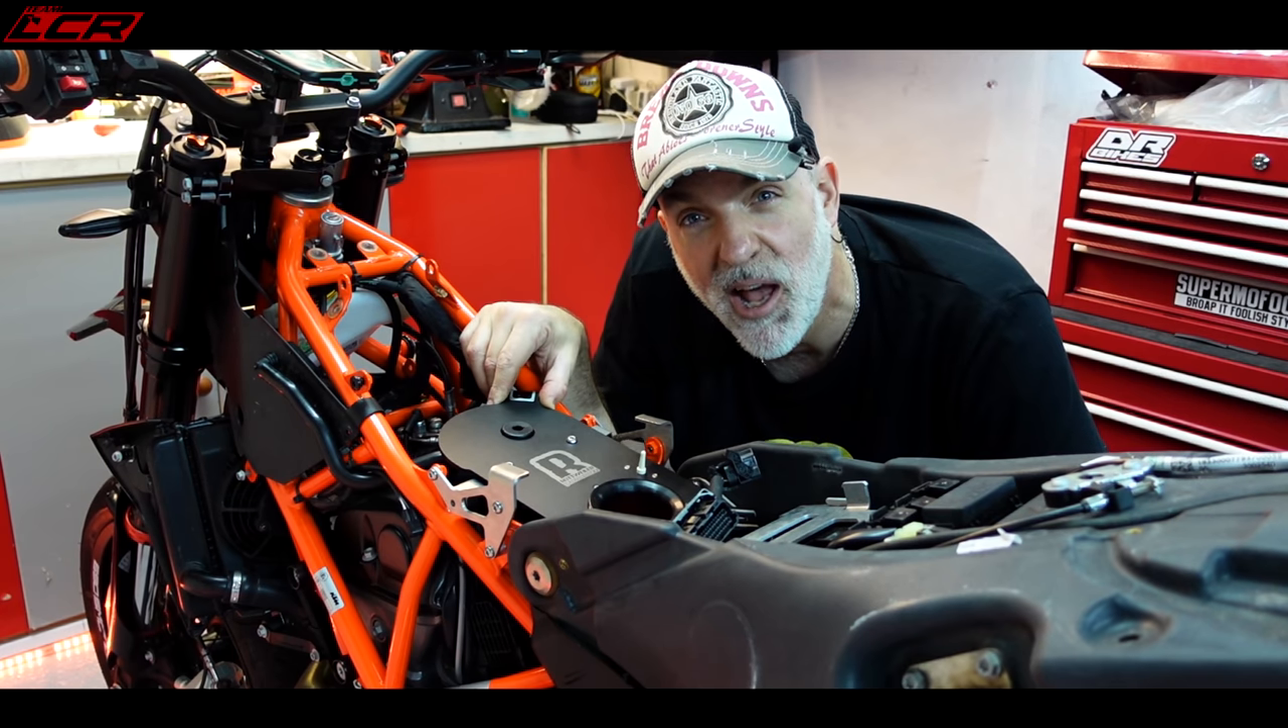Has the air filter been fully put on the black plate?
No.